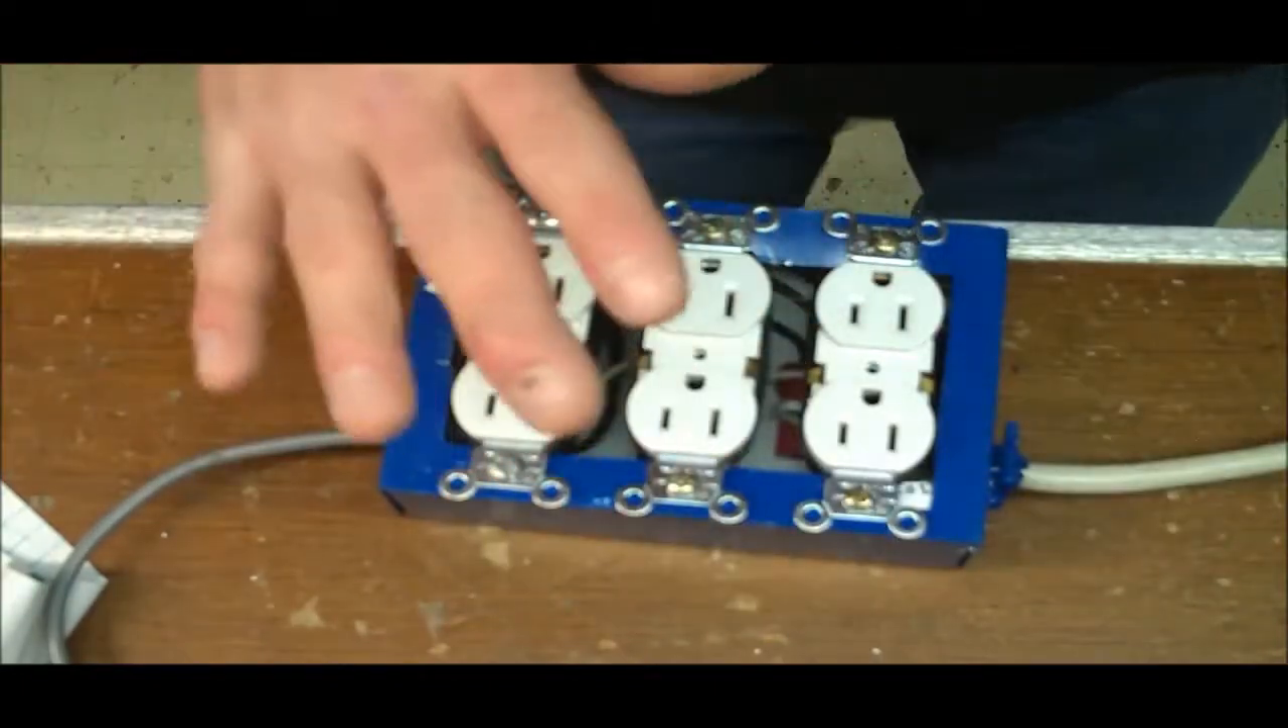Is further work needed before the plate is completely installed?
Yes.